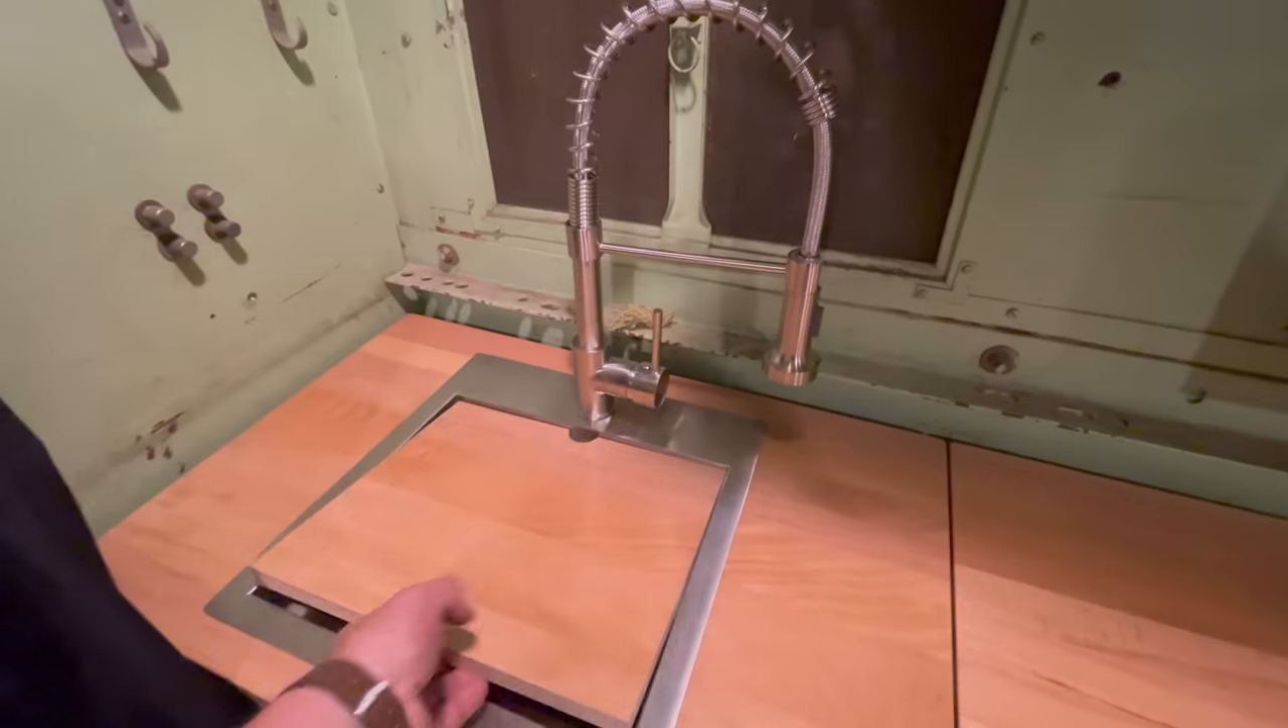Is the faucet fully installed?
Yes.